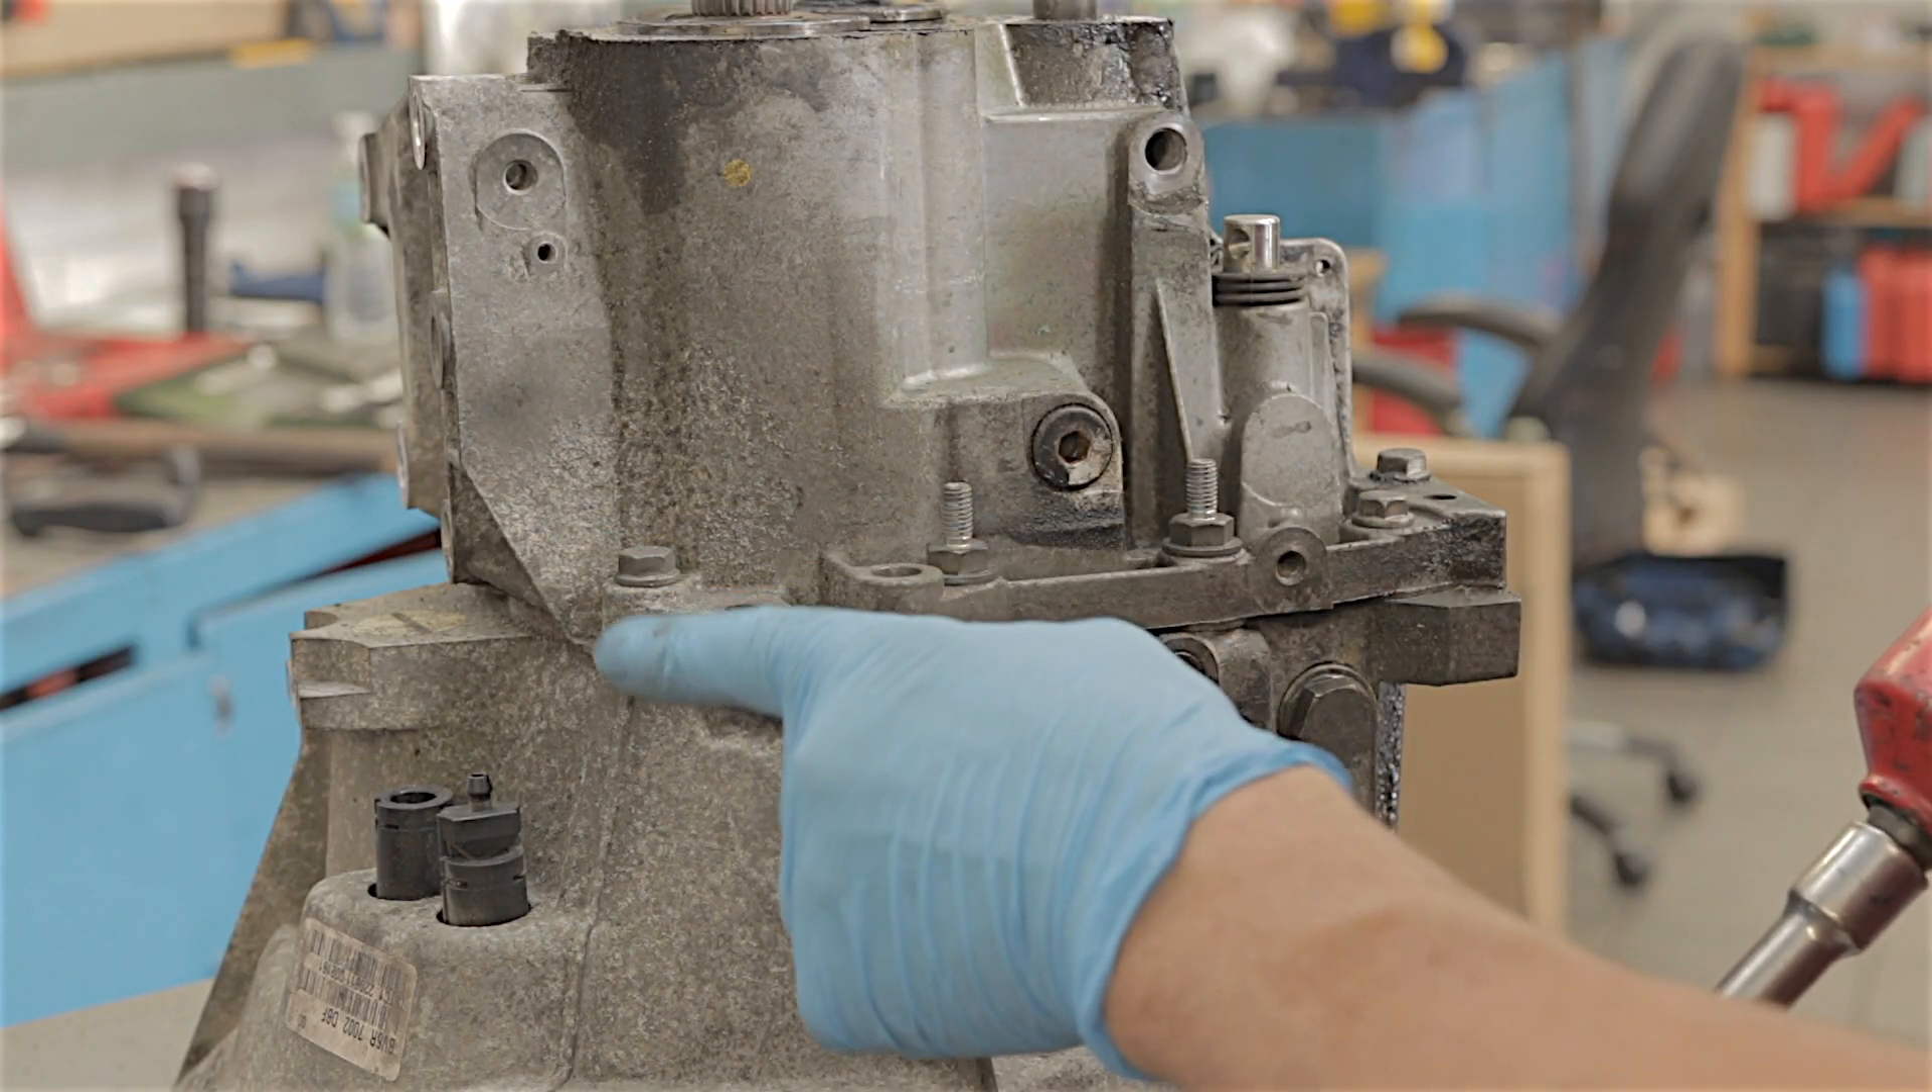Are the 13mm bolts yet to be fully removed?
Yes.